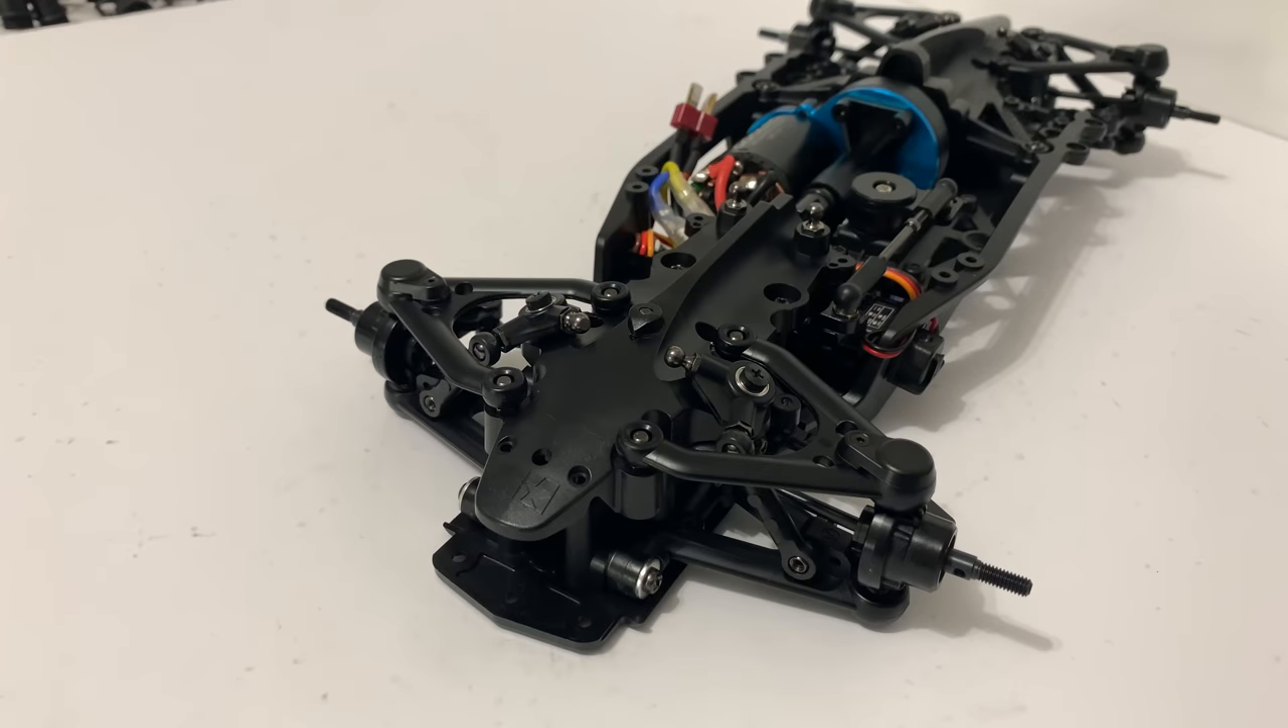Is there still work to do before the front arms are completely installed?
No.